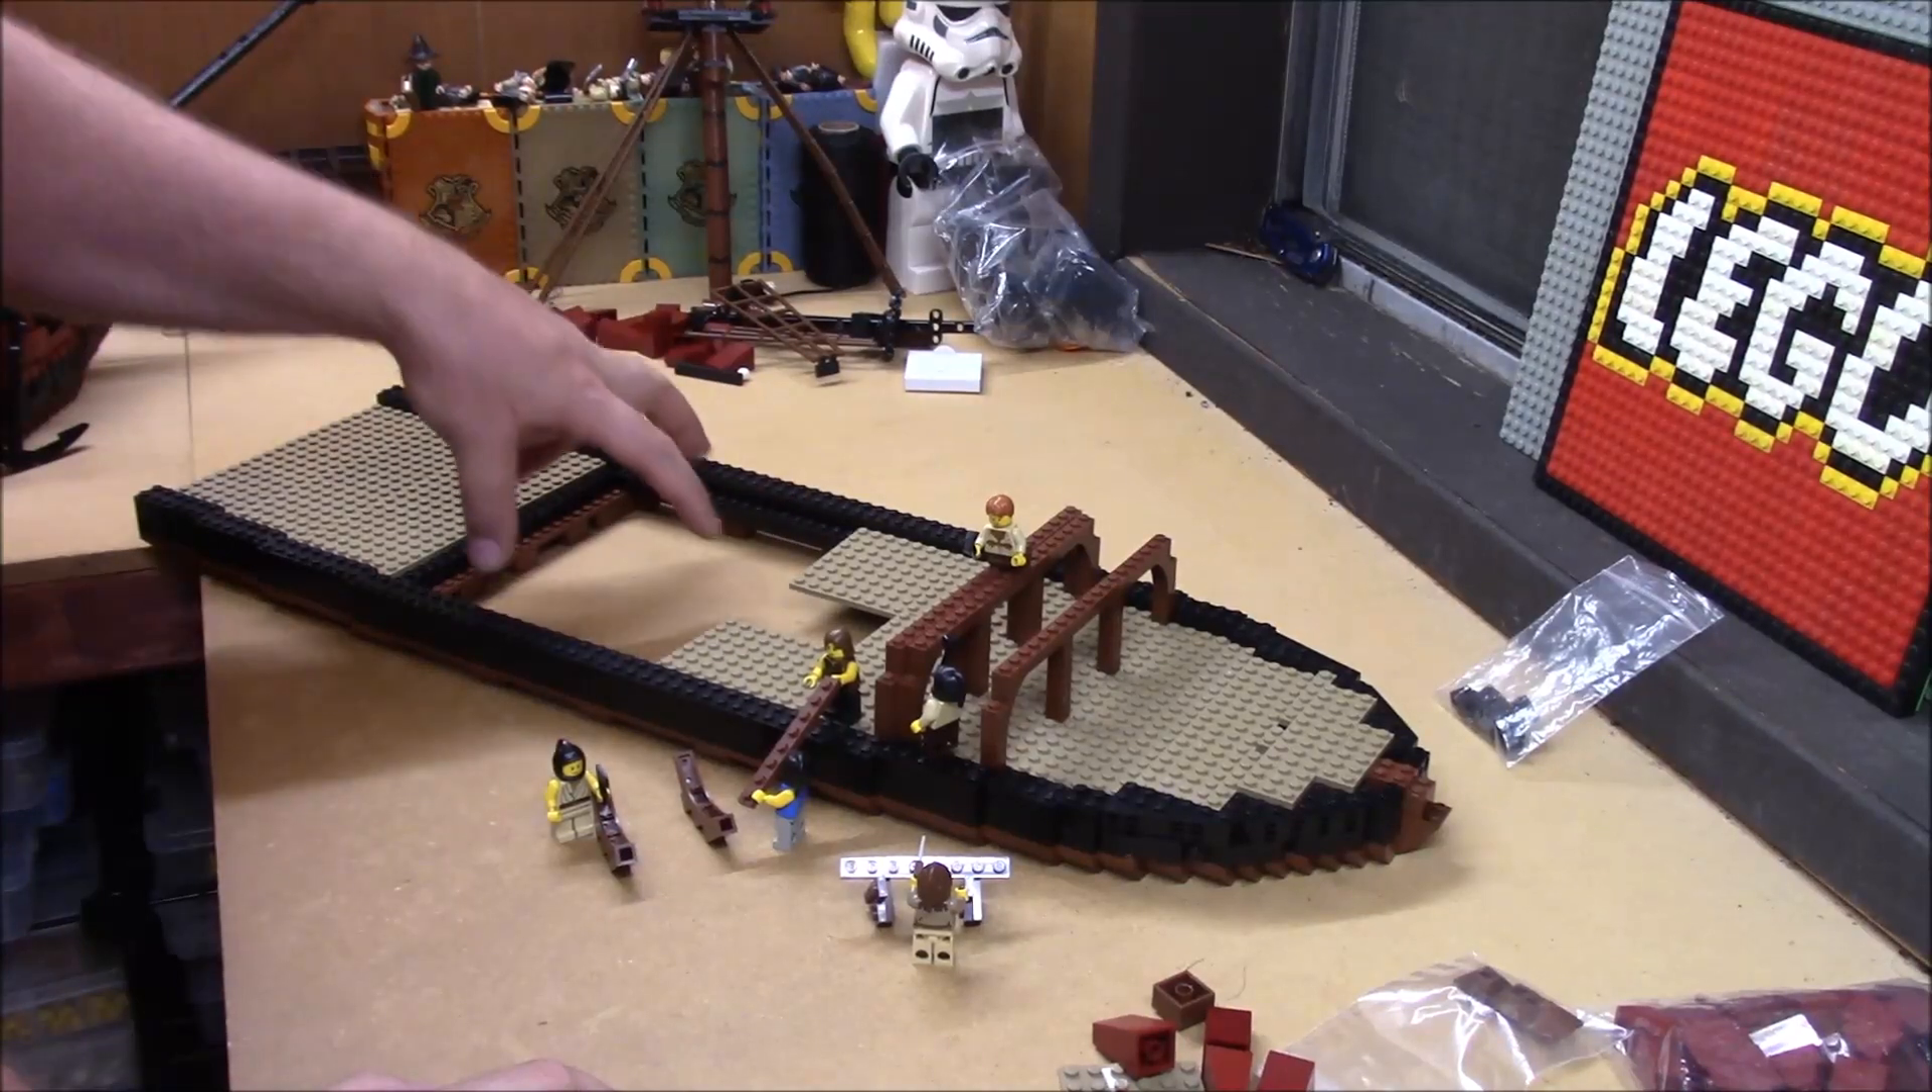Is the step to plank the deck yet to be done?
Yes.